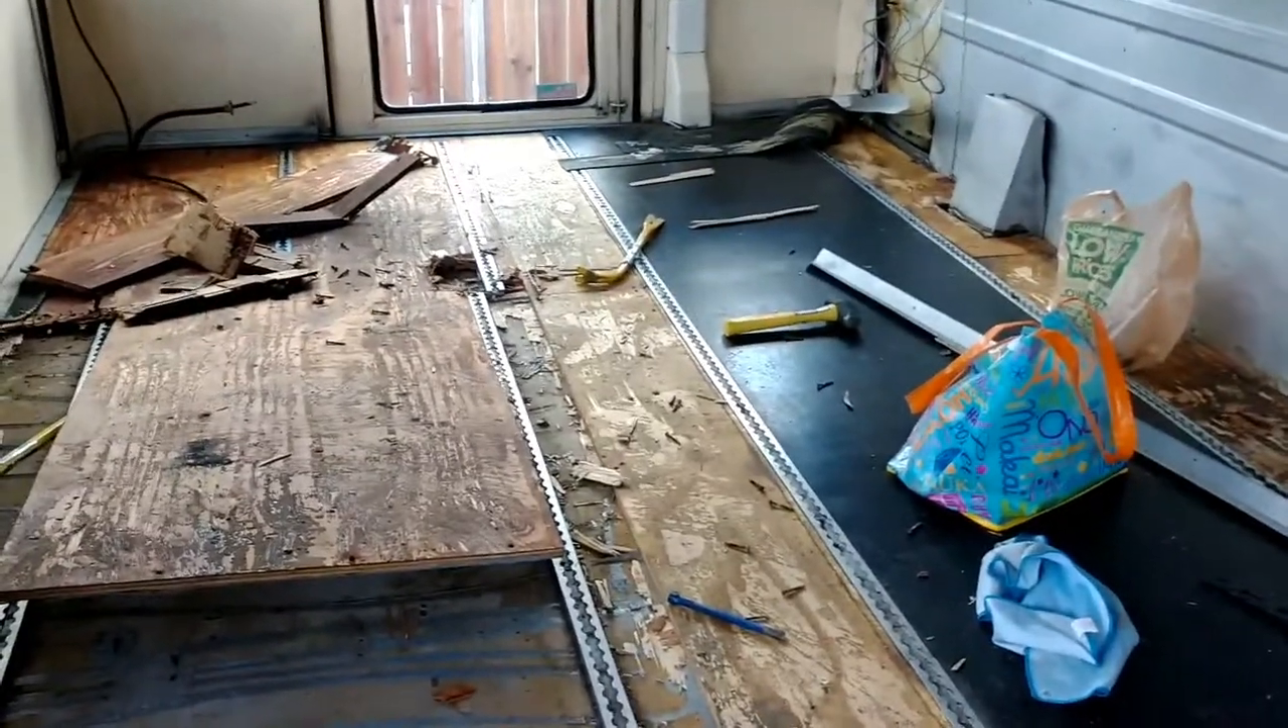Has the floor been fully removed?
No.